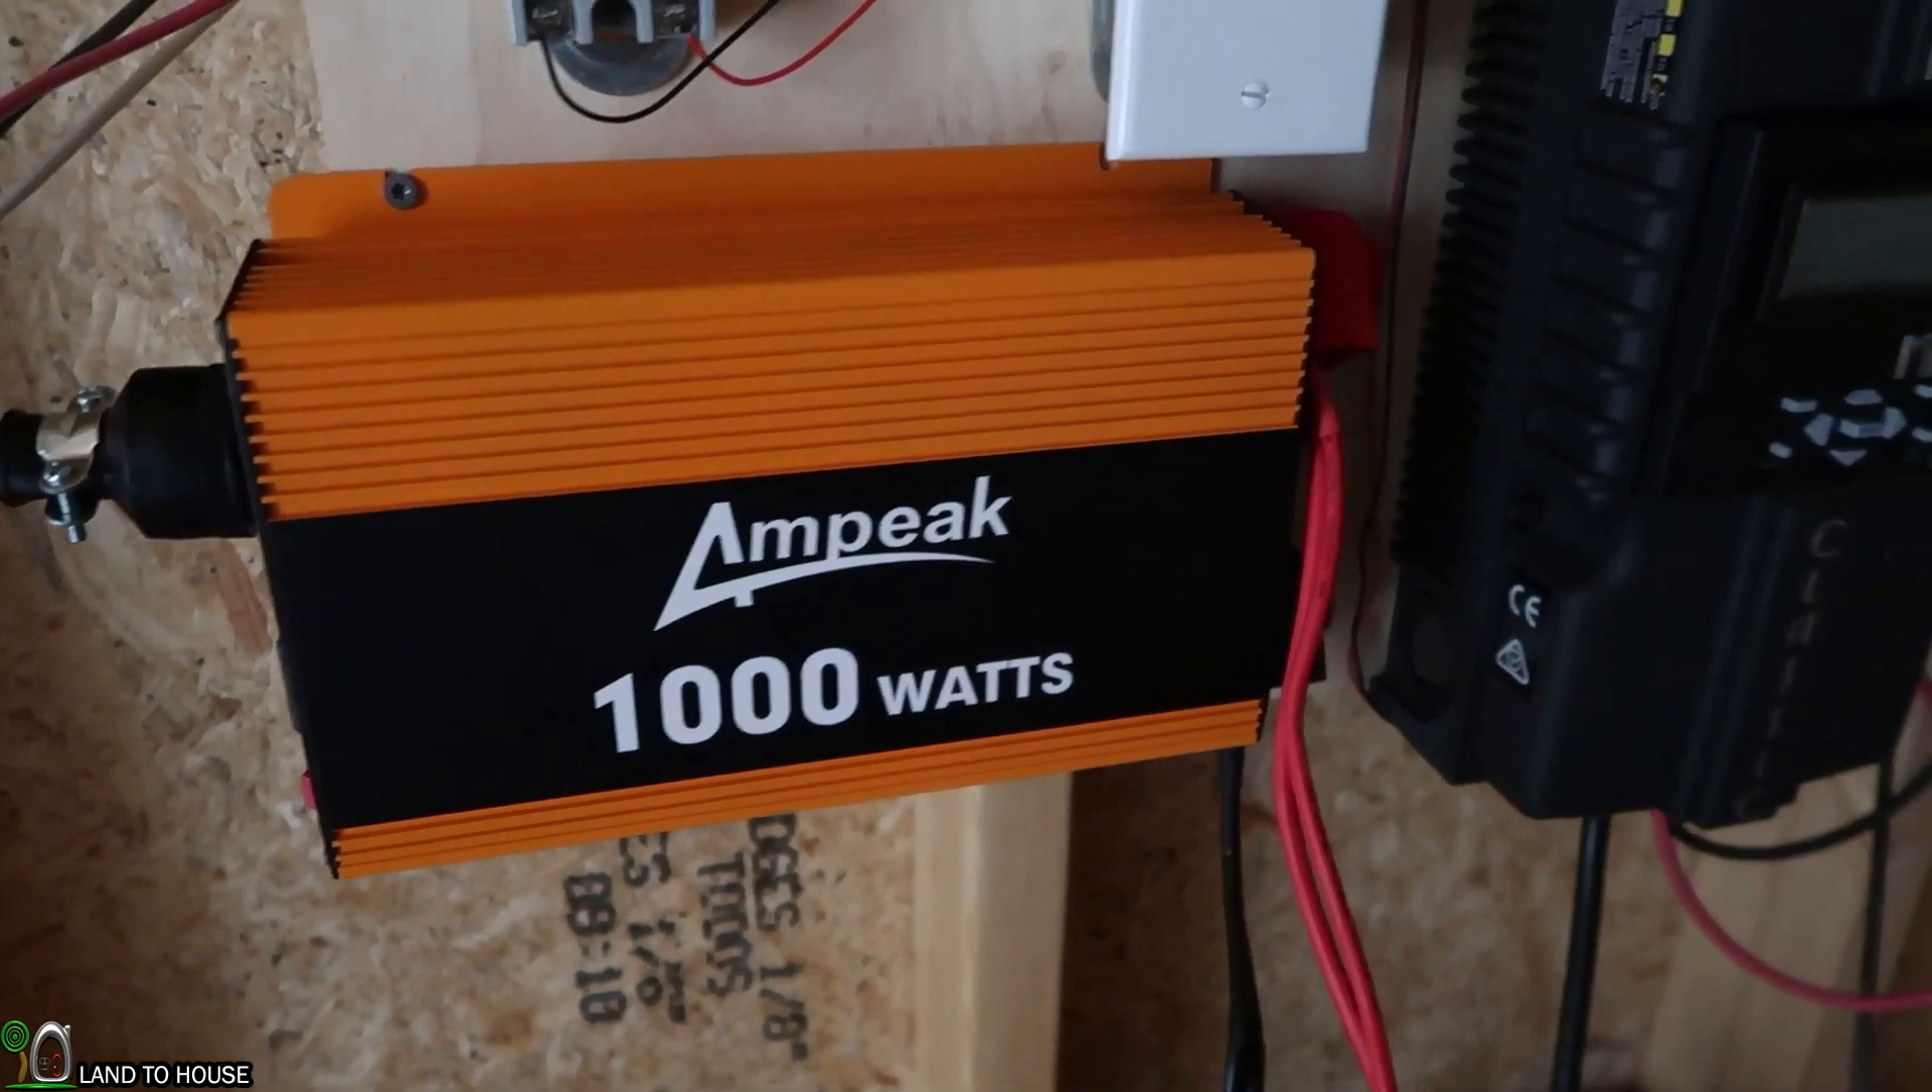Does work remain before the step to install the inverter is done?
No.